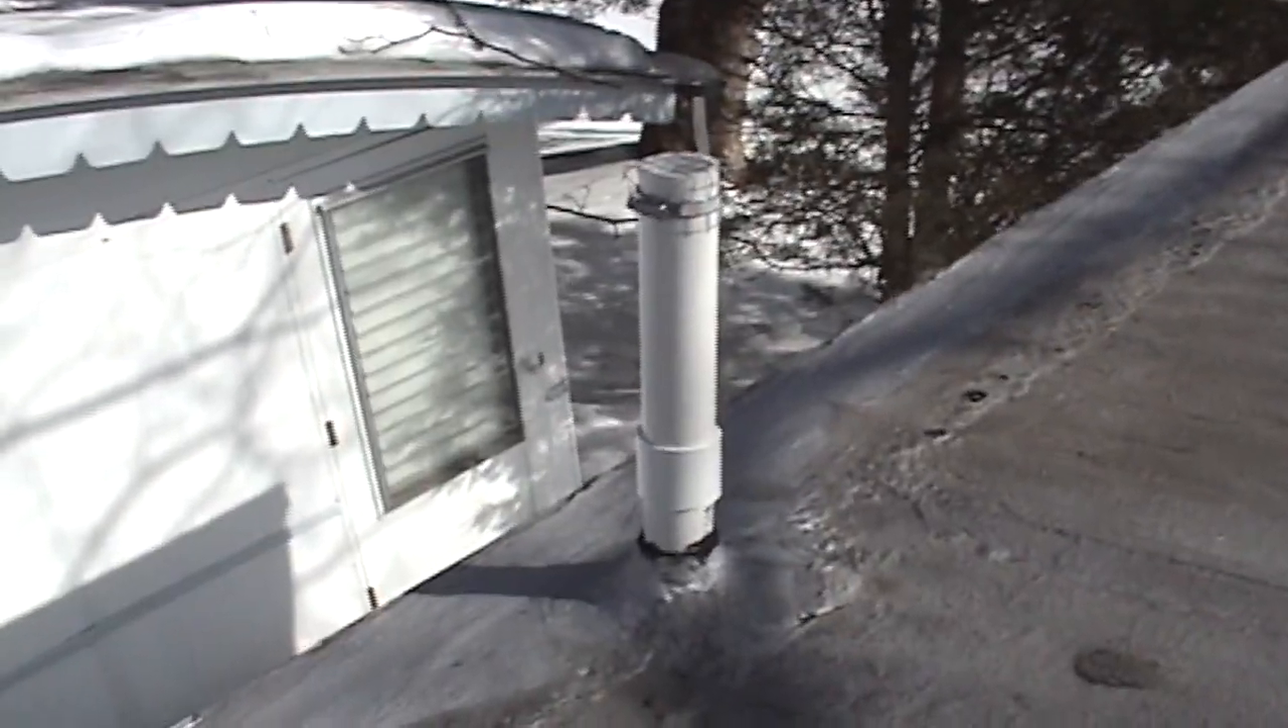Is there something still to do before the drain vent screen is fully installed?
No.